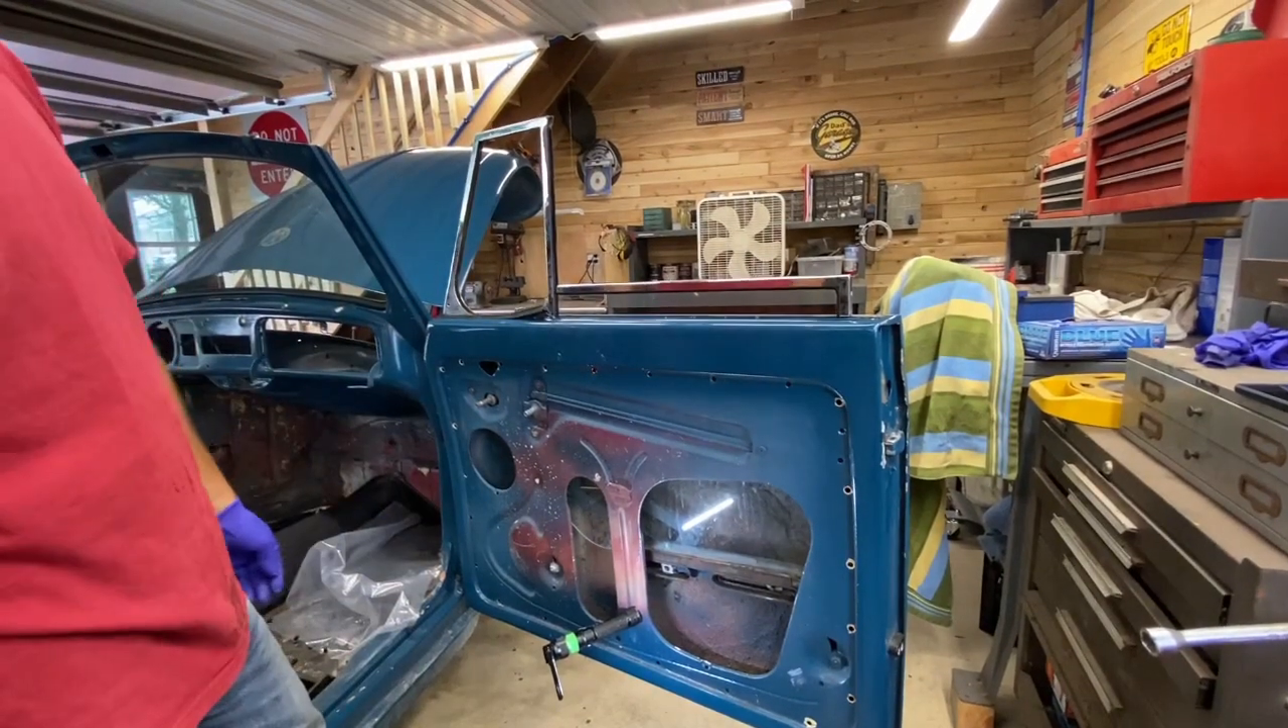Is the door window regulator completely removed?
No.